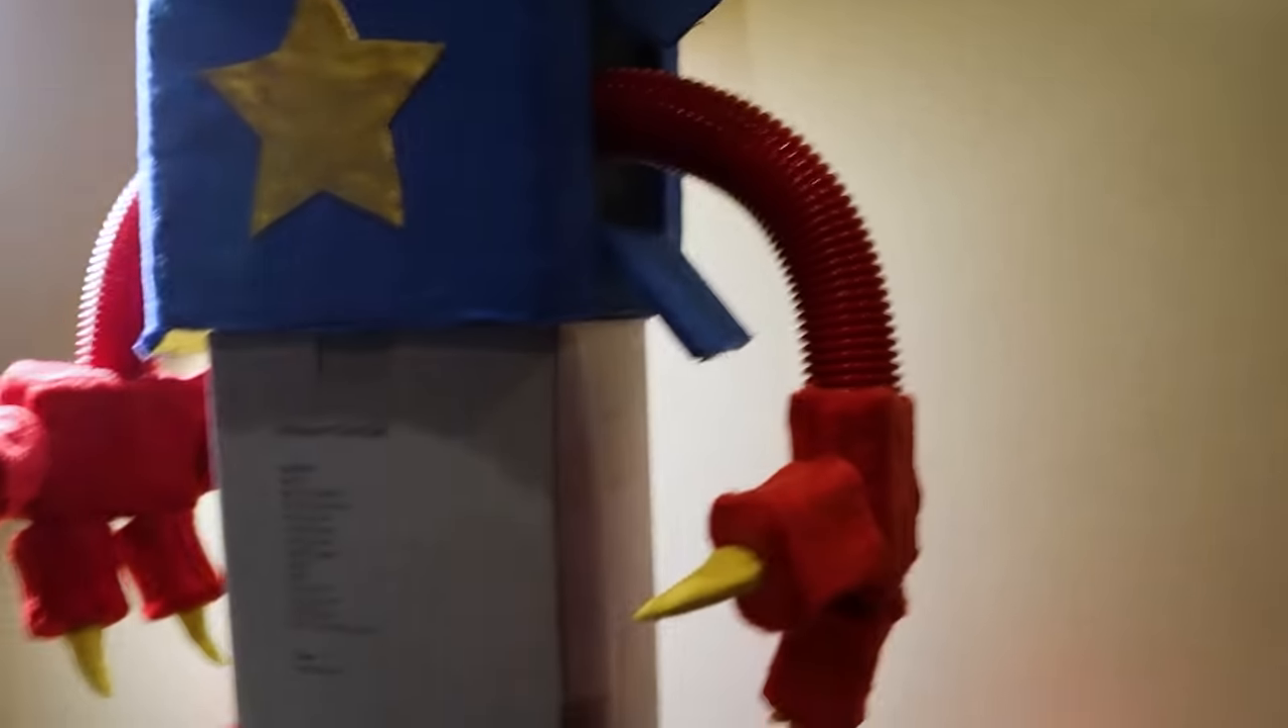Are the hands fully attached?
Yes.